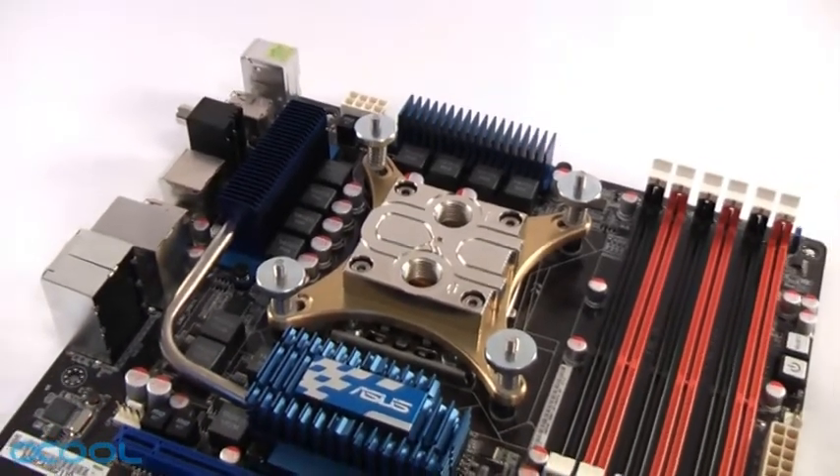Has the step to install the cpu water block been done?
Yes.